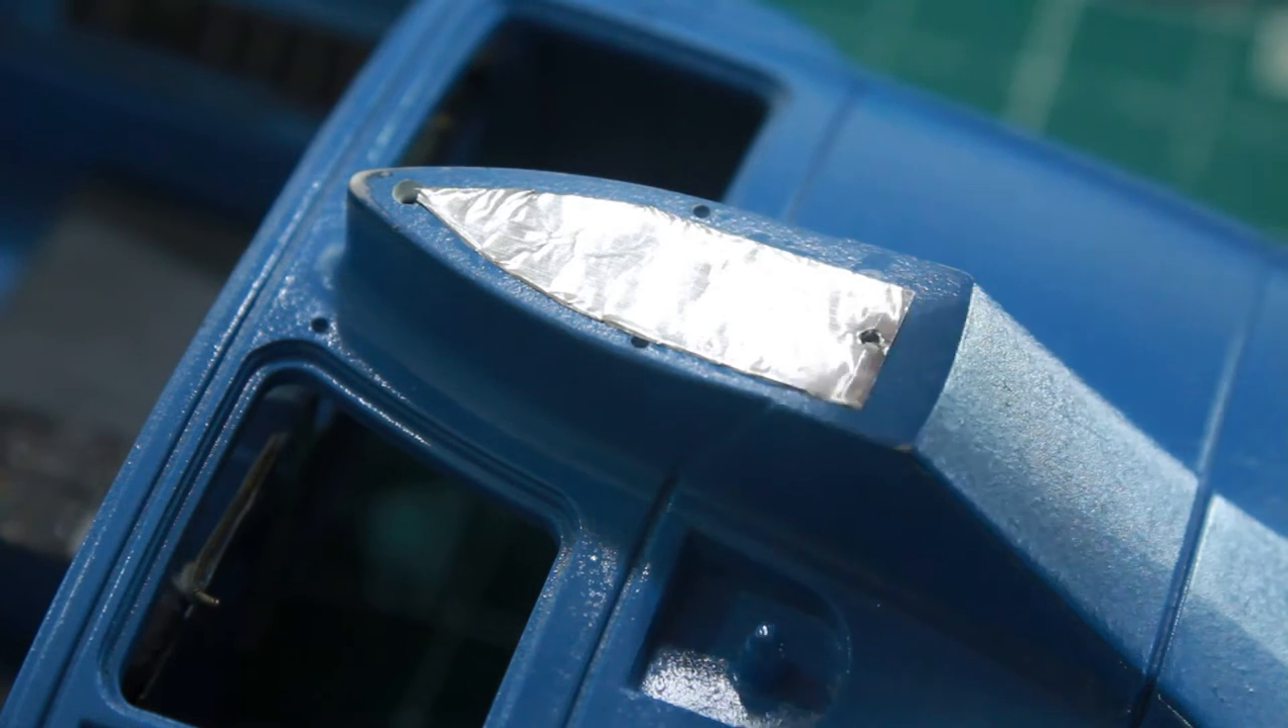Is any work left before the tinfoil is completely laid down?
No.